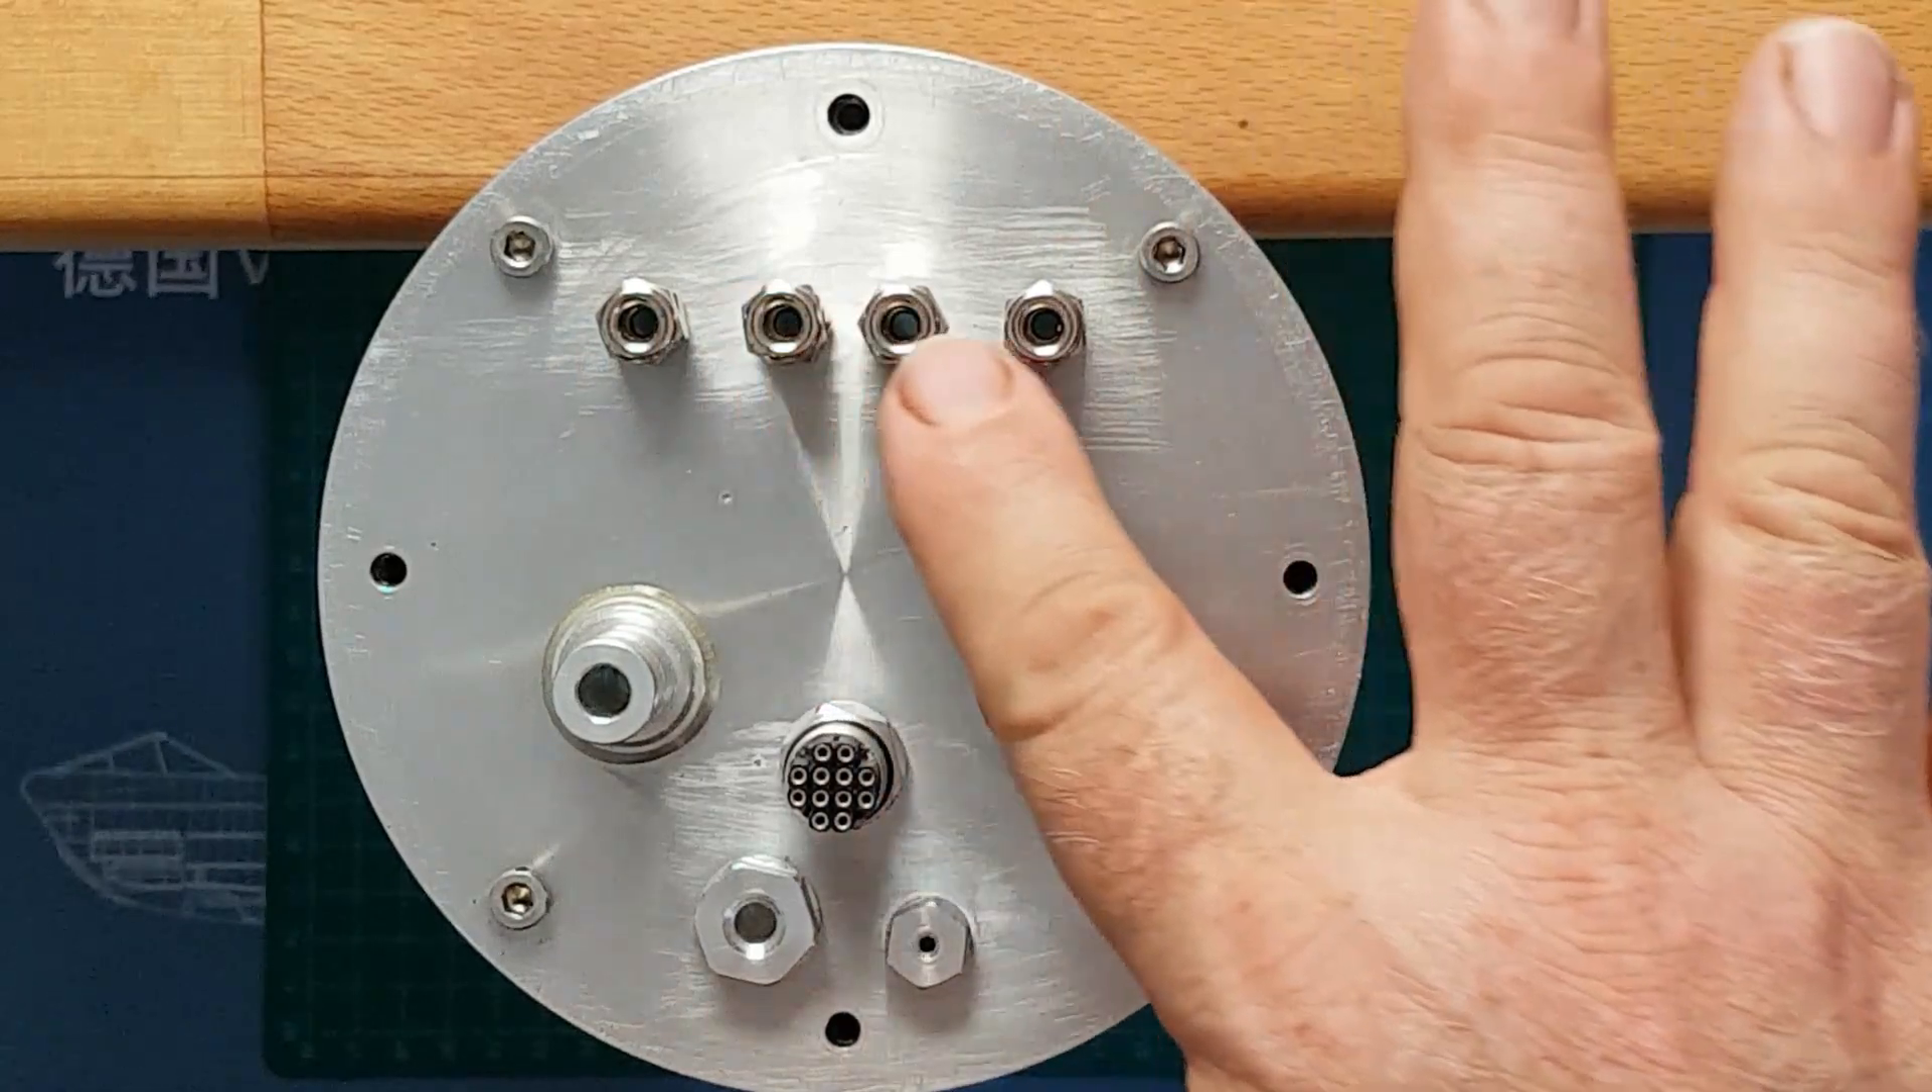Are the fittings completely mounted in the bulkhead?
Yes.